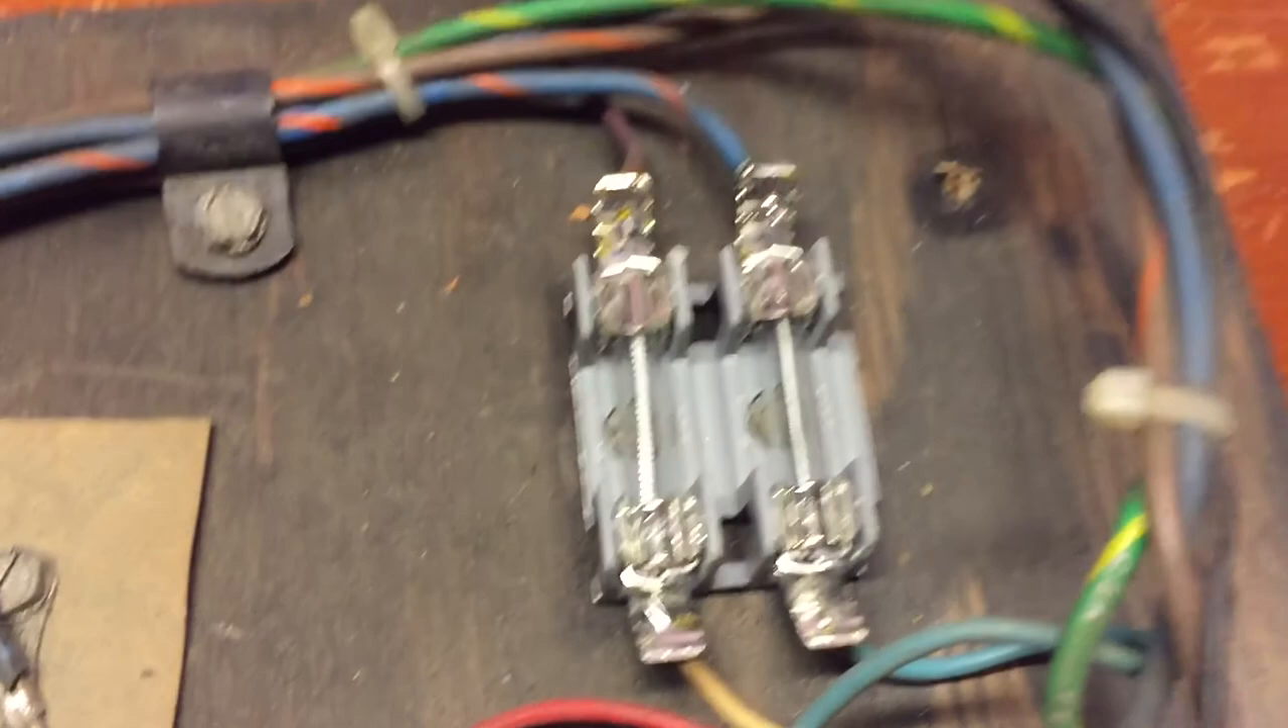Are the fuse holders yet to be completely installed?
No.